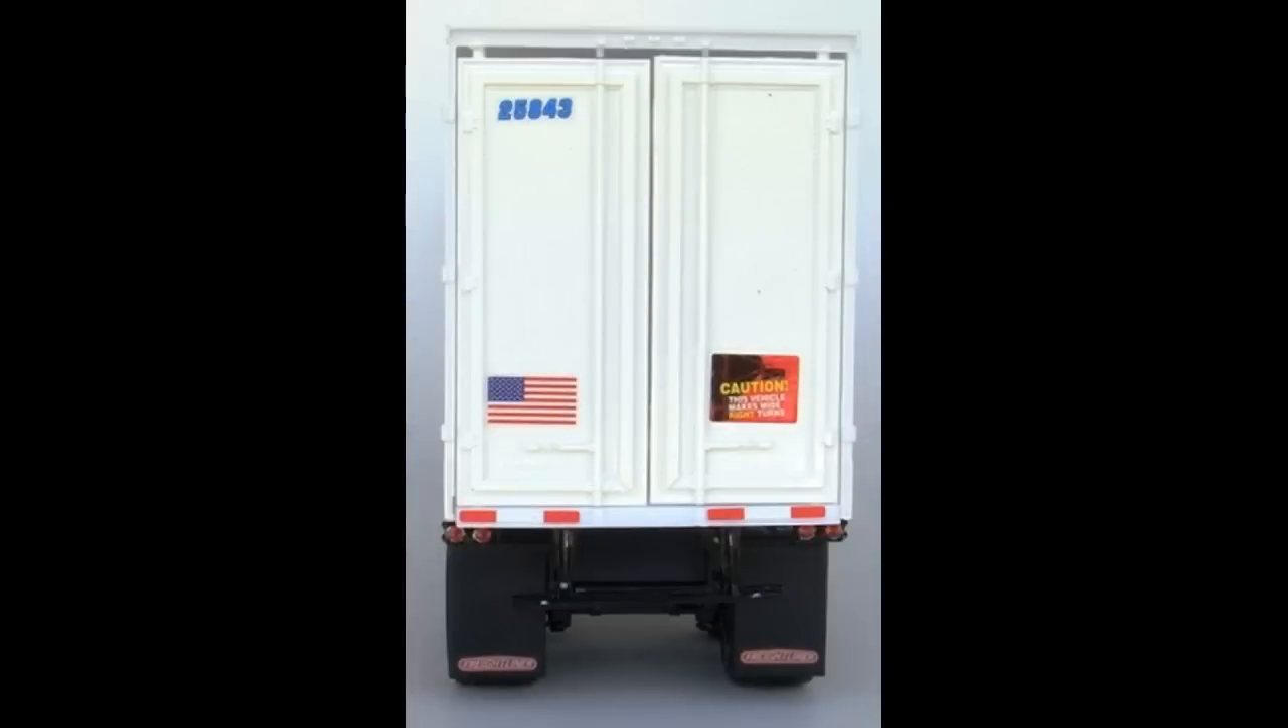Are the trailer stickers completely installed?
Yes.